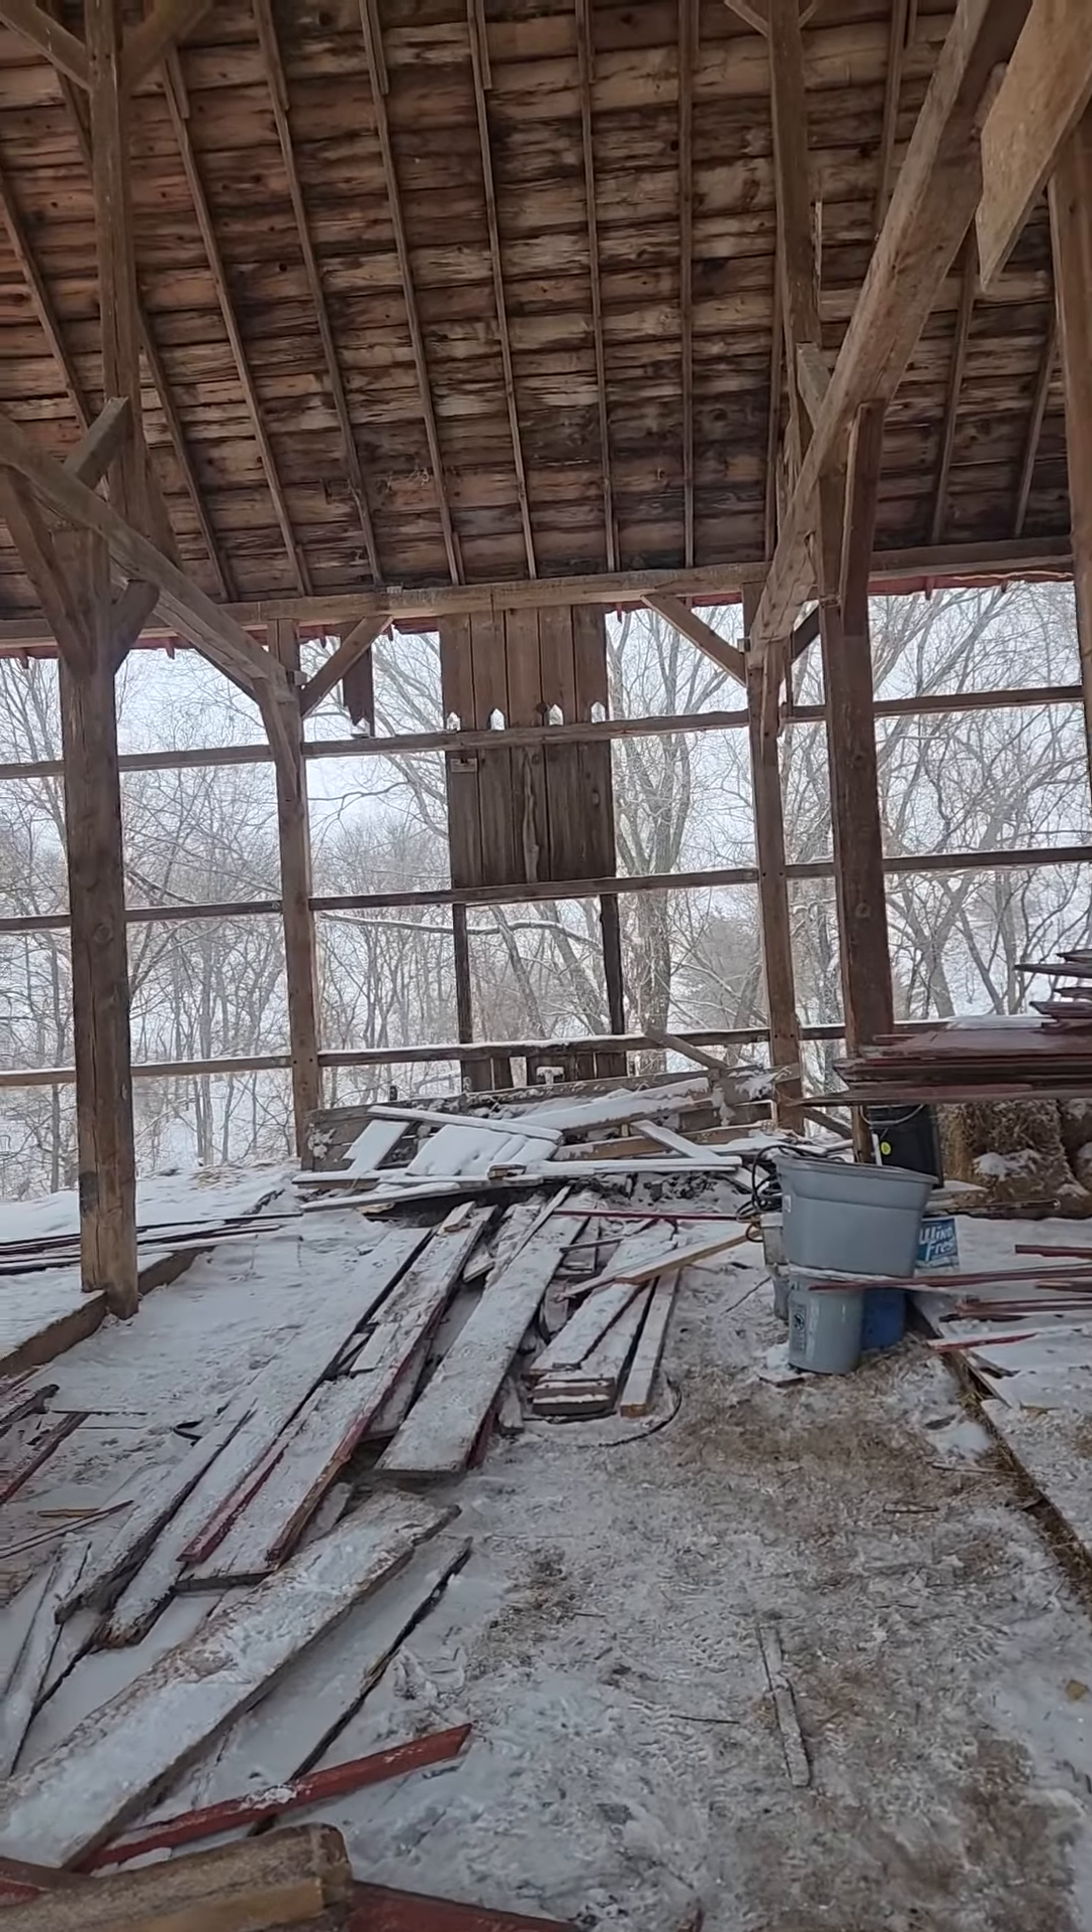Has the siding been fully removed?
No.